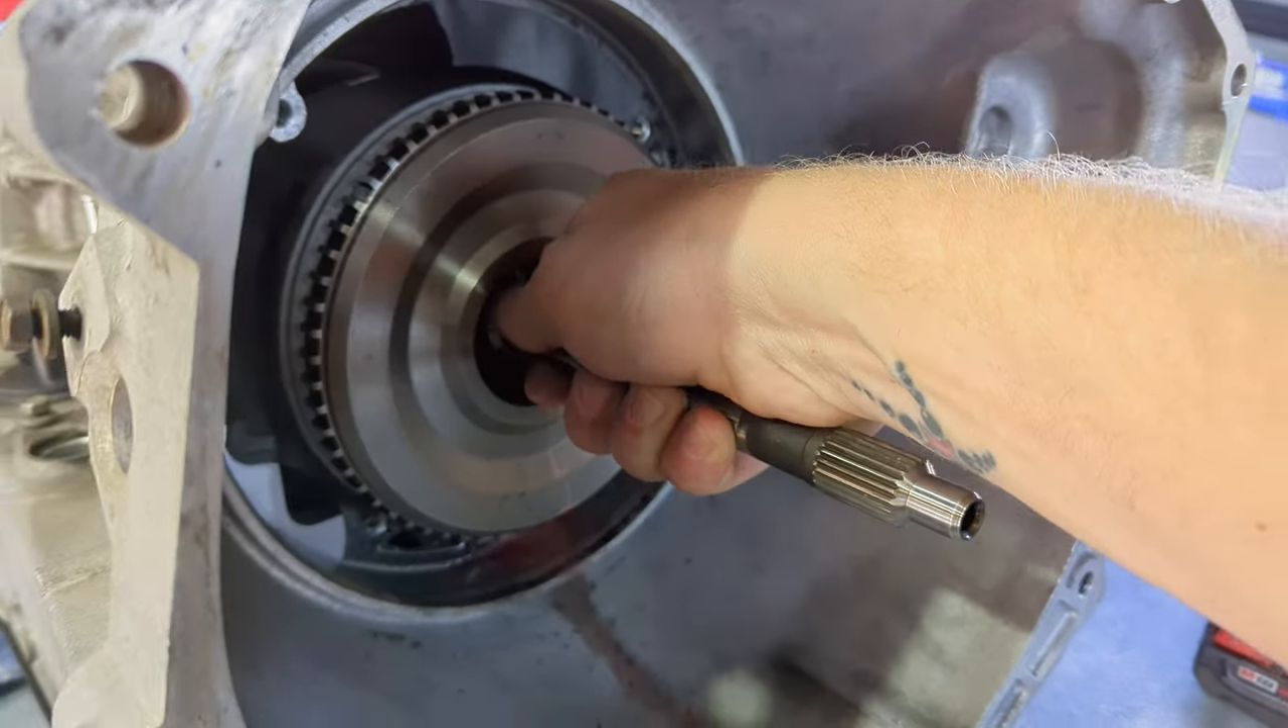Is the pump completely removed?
Yes.